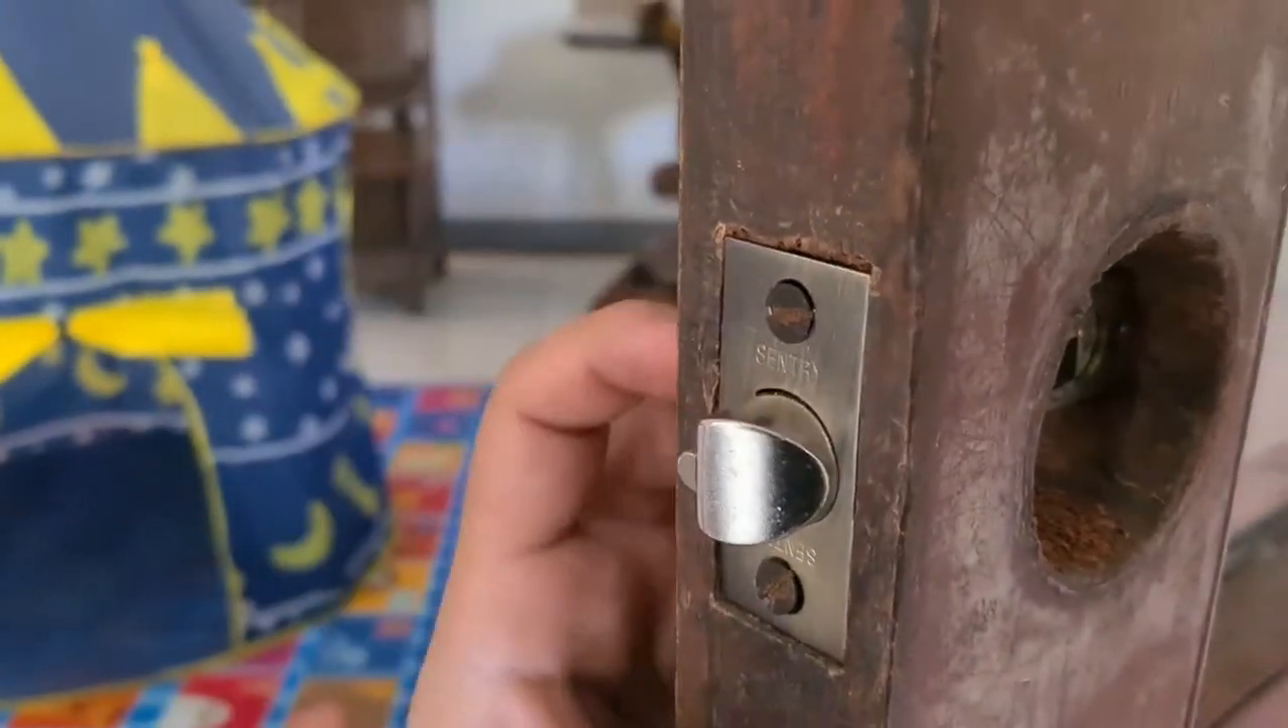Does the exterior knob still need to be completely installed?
Yes.